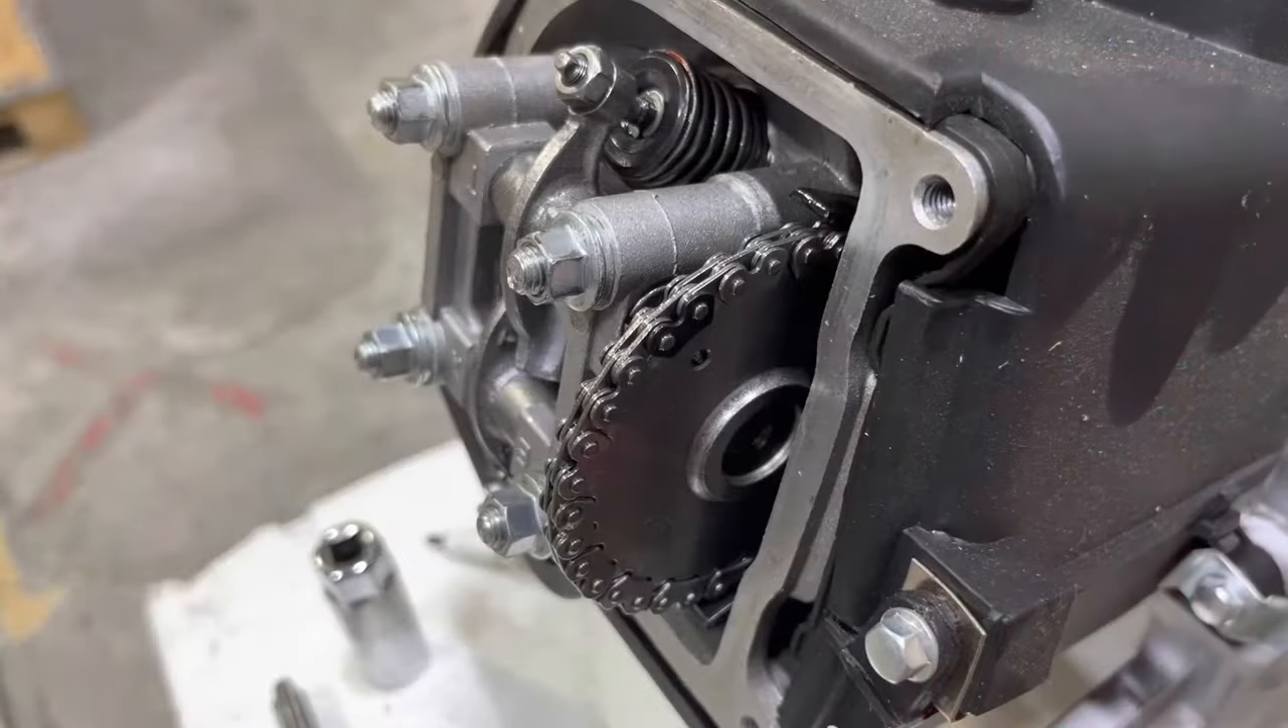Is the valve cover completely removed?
Yes.